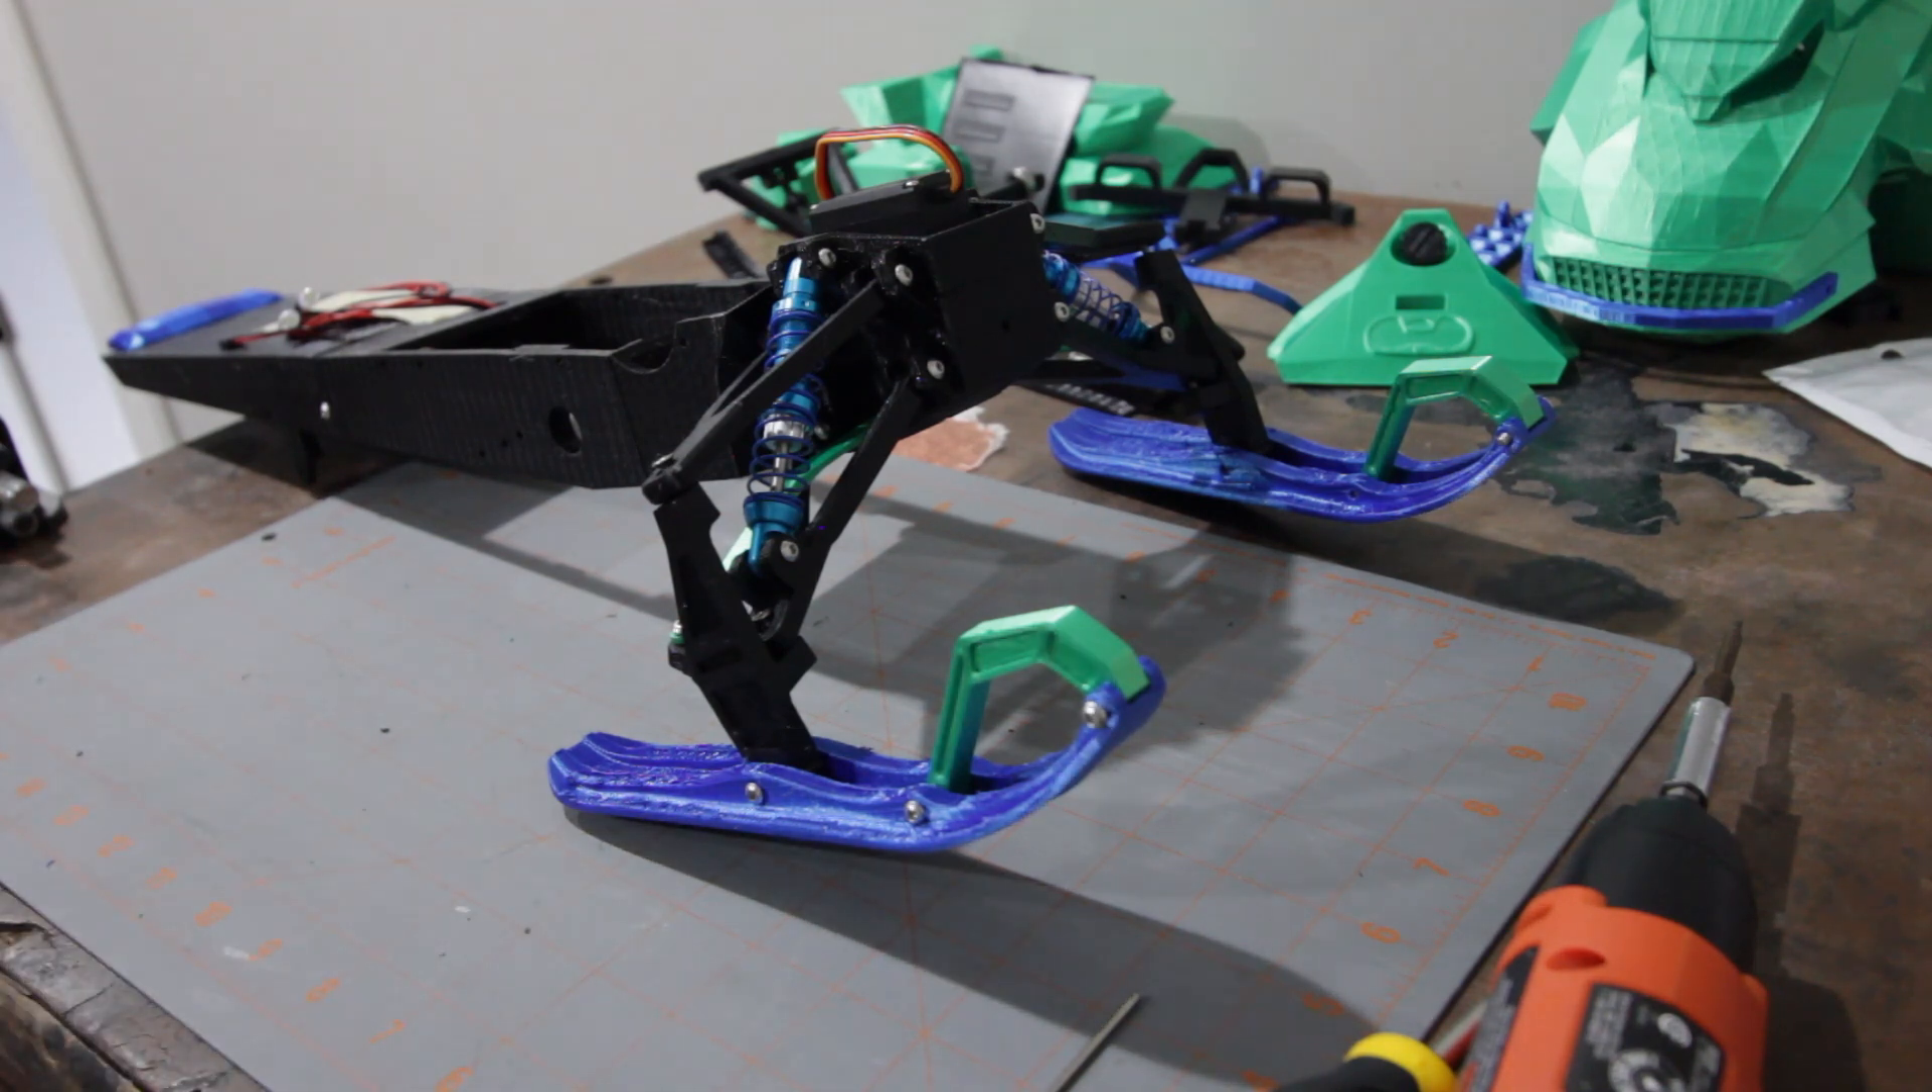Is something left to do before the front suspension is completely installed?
No.